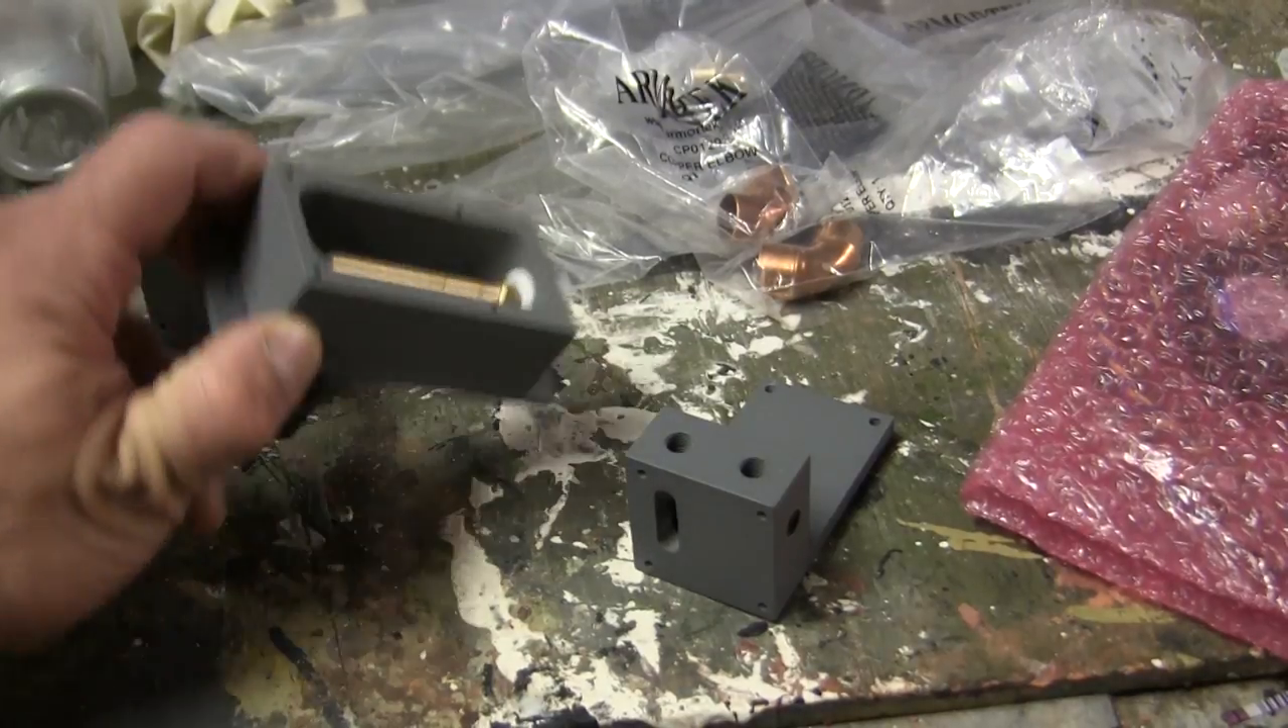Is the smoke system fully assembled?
No.